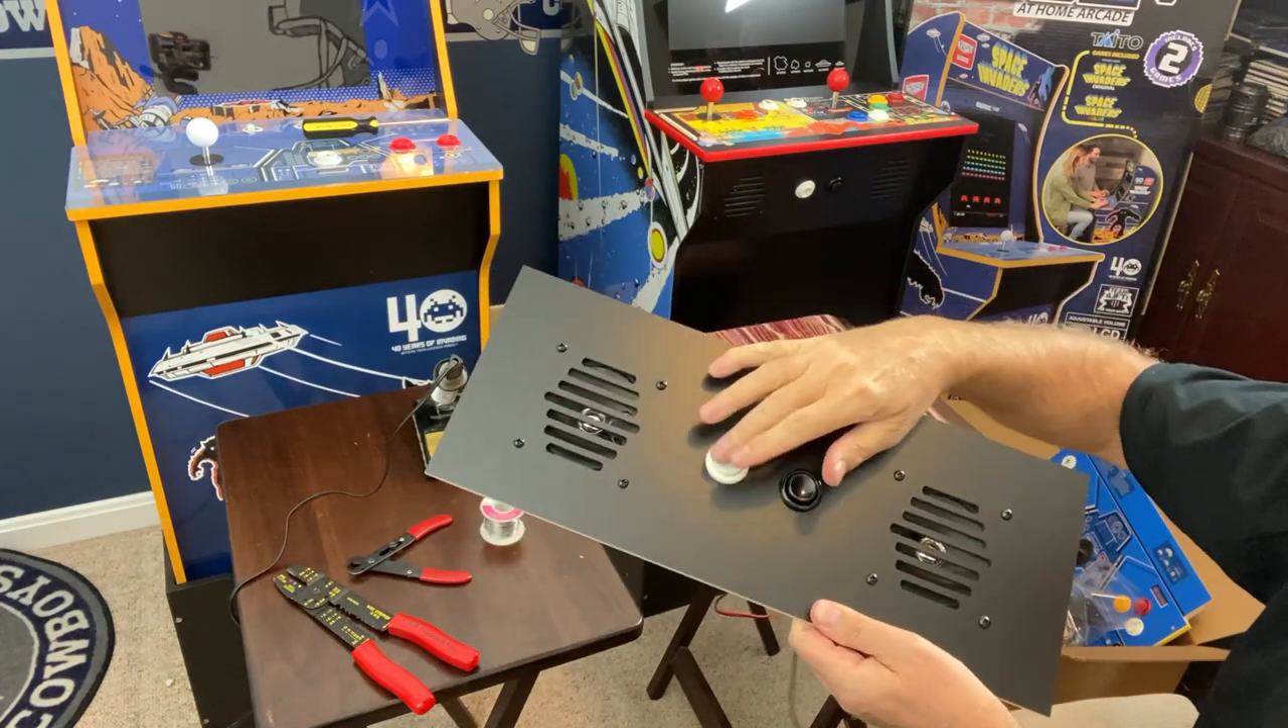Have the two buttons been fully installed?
Yes.